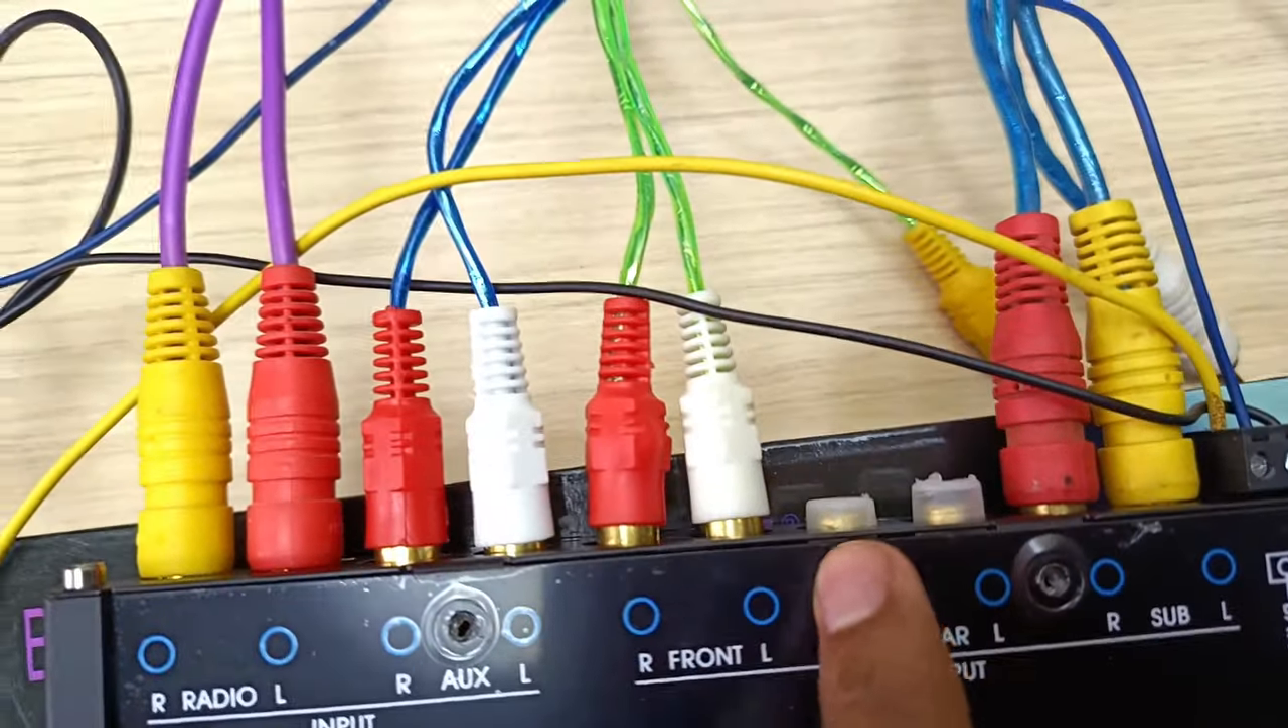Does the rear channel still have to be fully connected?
Yes.